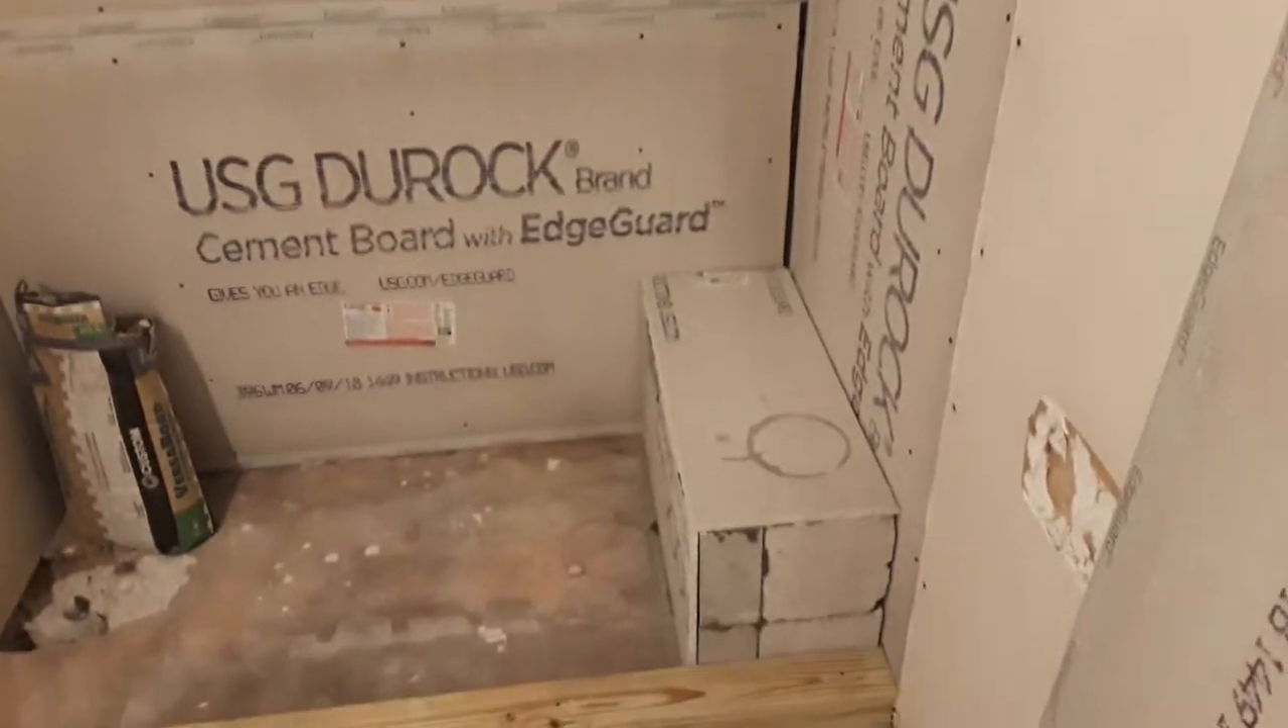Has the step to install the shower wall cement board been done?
Yes.